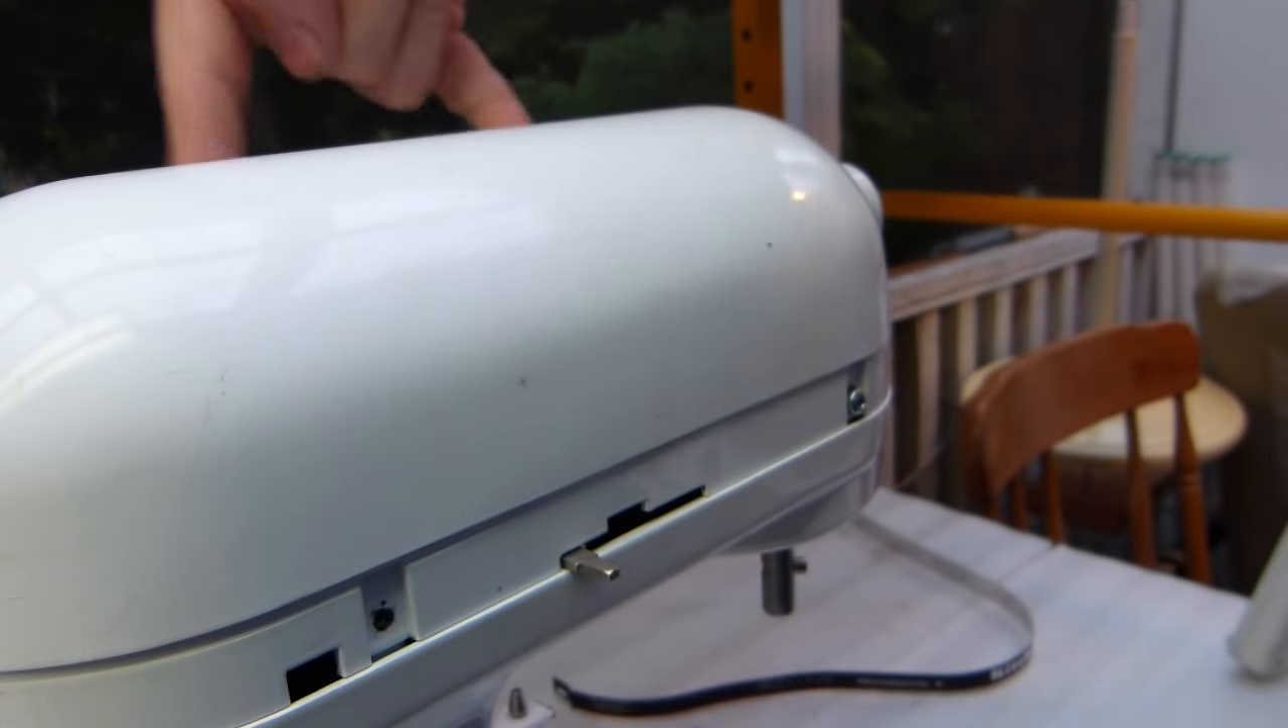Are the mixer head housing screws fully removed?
No.